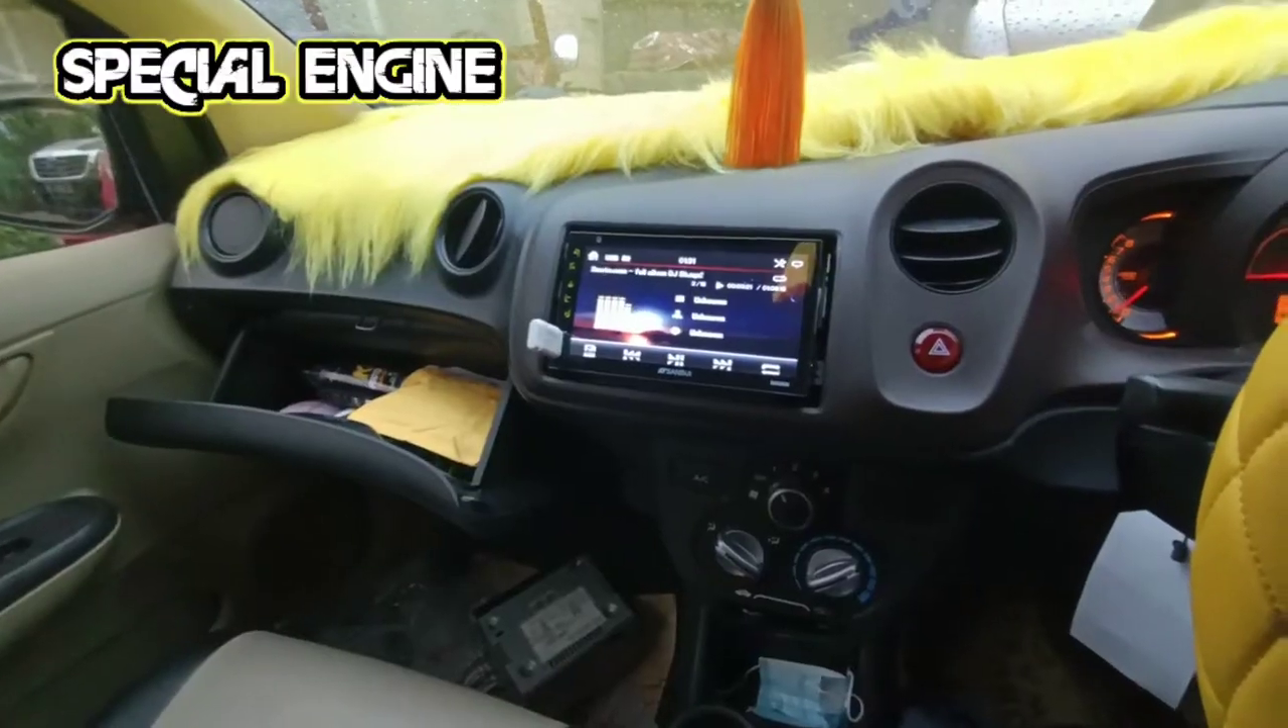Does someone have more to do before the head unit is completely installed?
No.